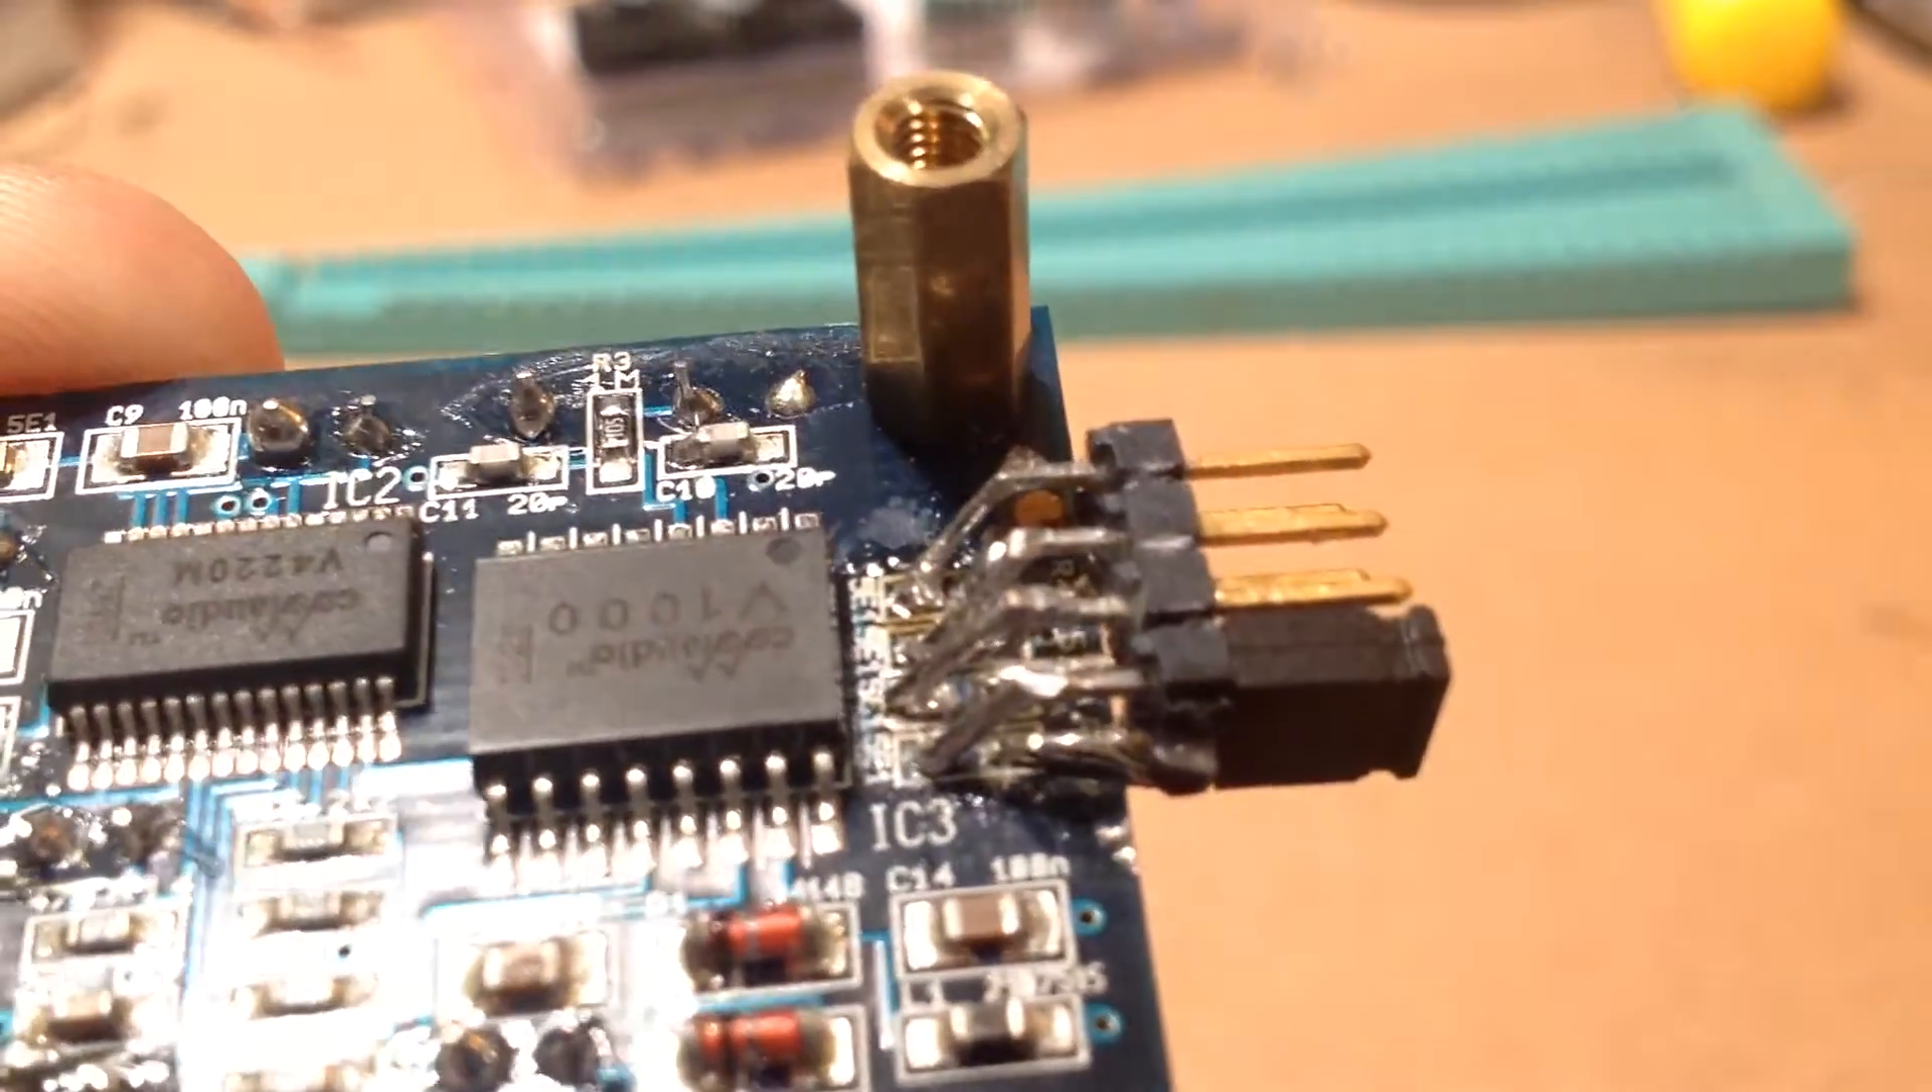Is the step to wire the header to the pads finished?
Yes.